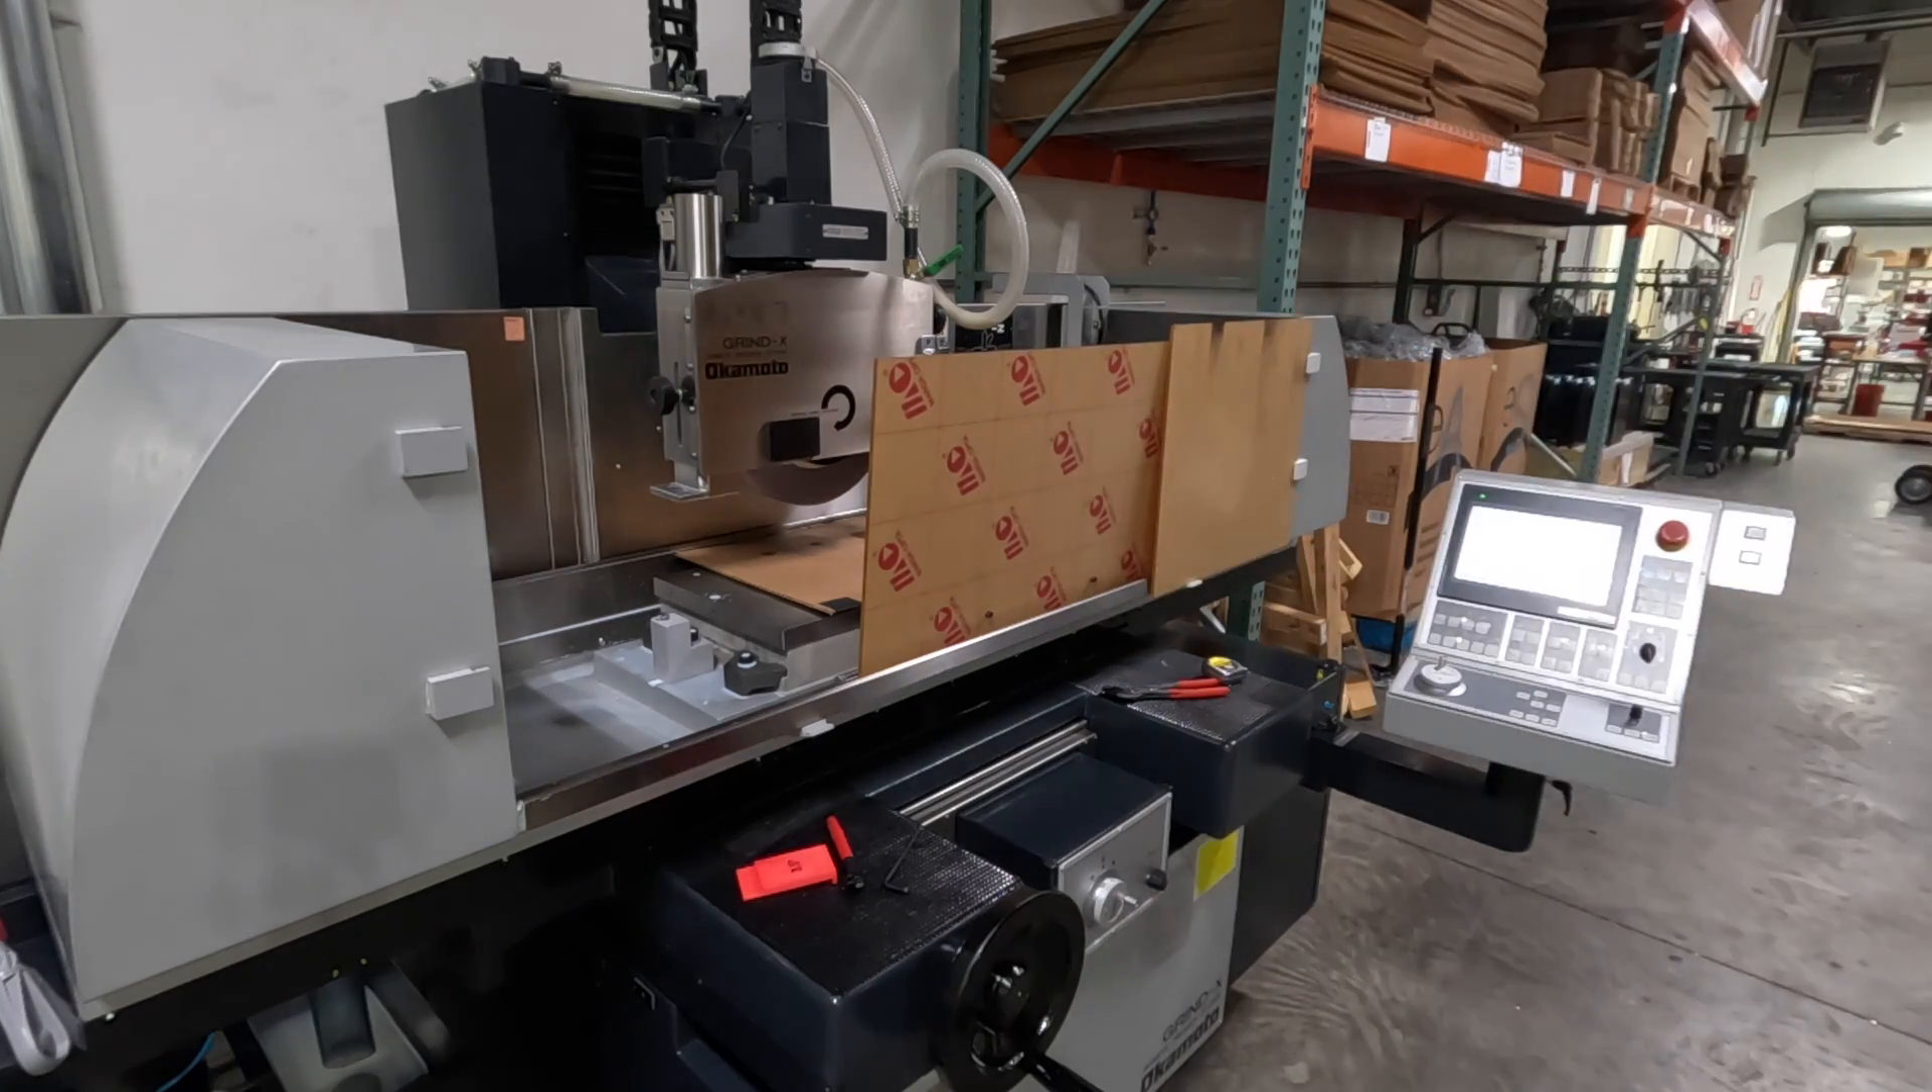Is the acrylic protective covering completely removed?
No.